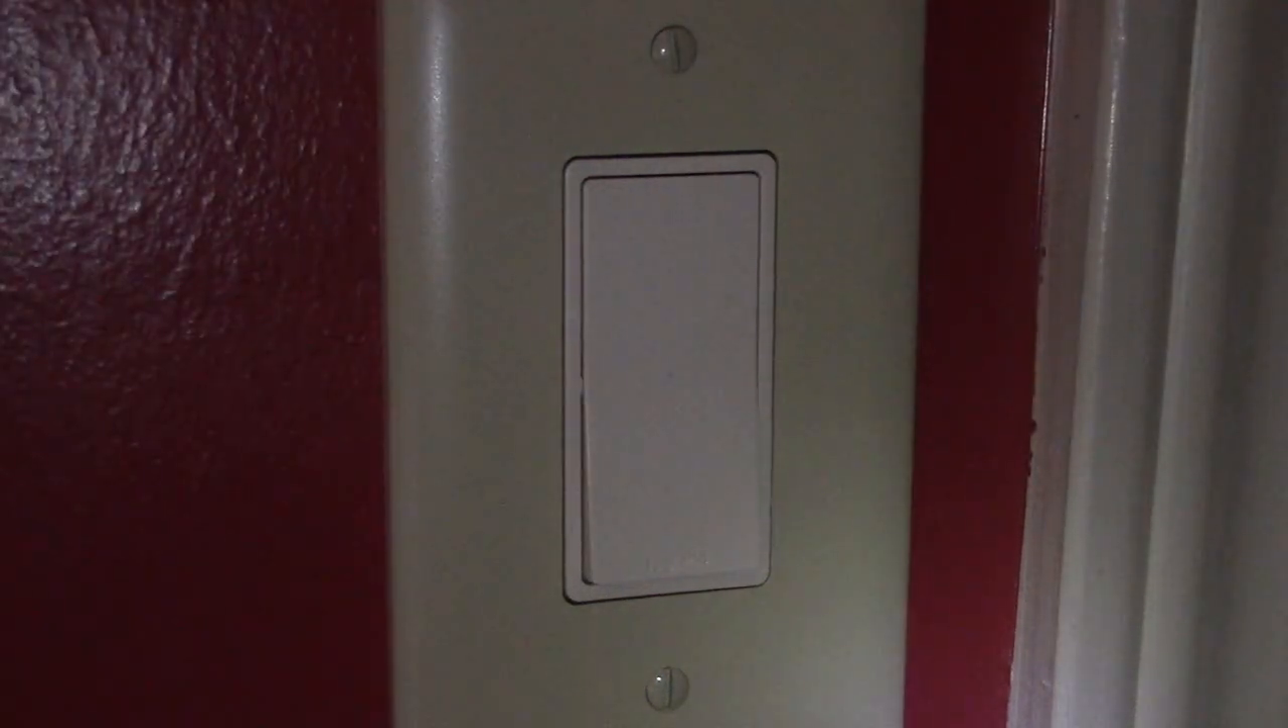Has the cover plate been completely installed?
Yes.